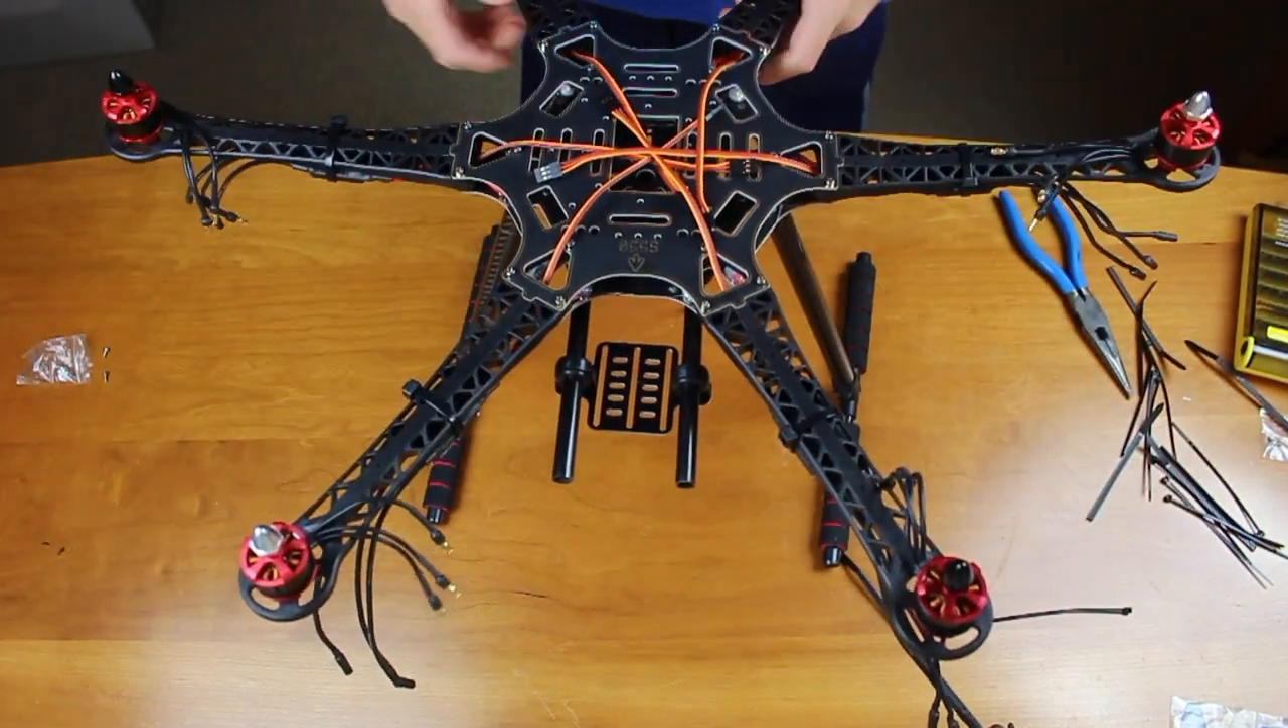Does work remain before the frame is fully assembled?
No.